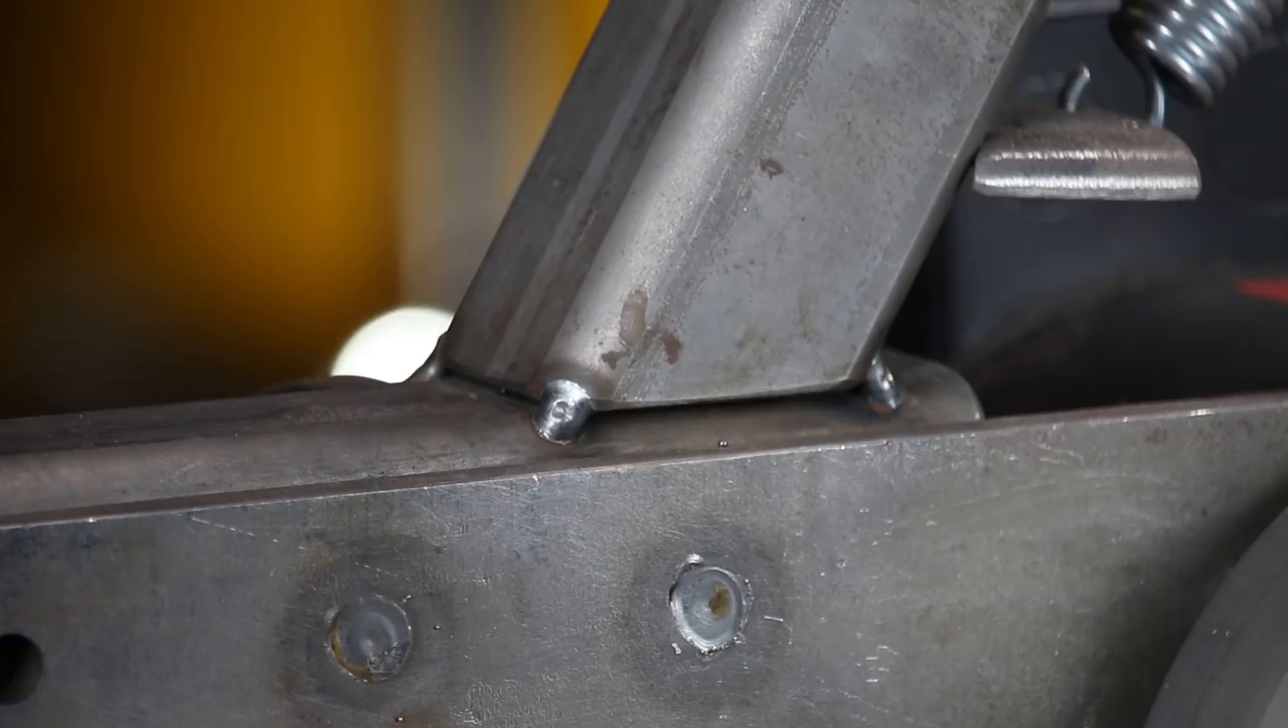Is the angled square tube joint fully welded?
No.